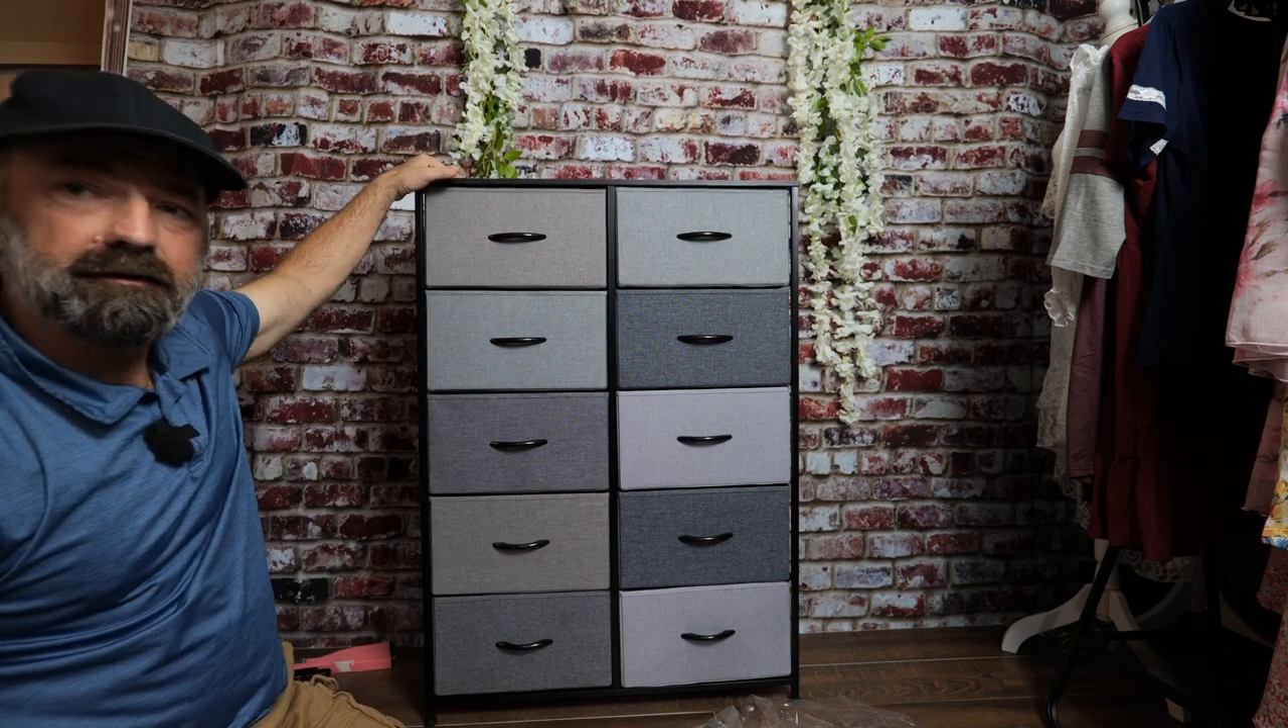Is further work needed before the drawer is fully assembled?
No.